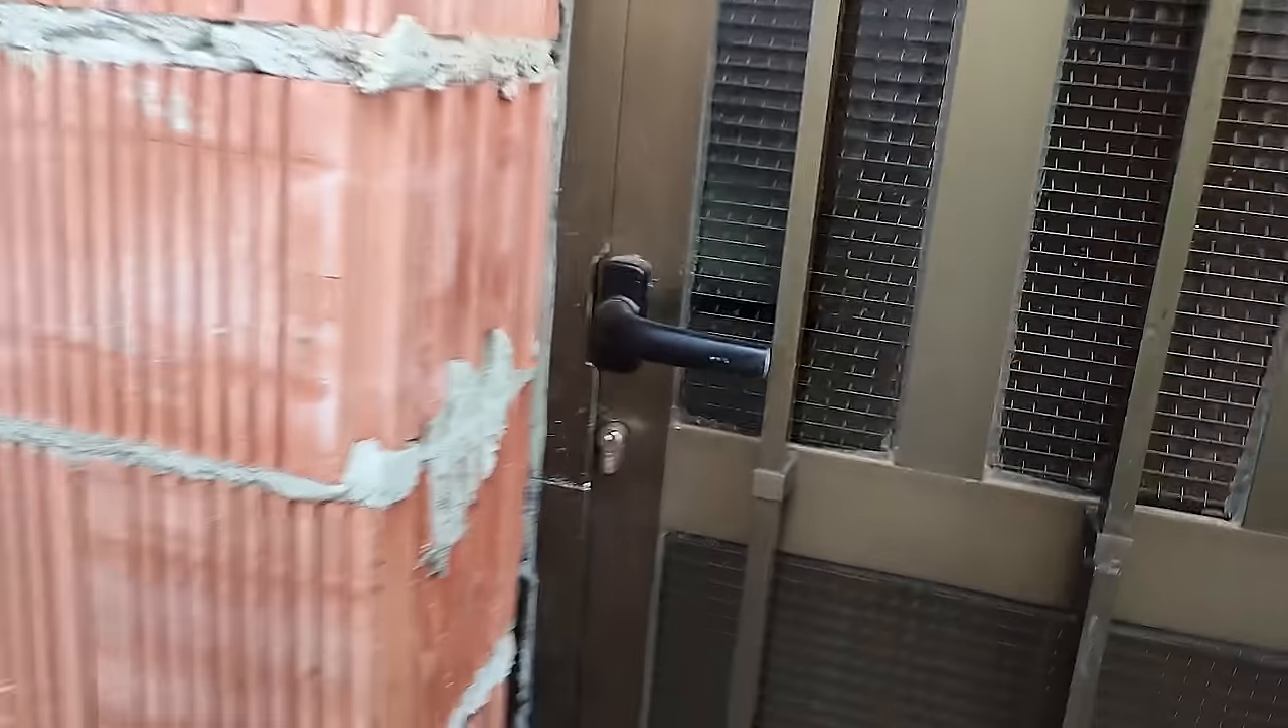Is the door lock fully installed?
Yes.